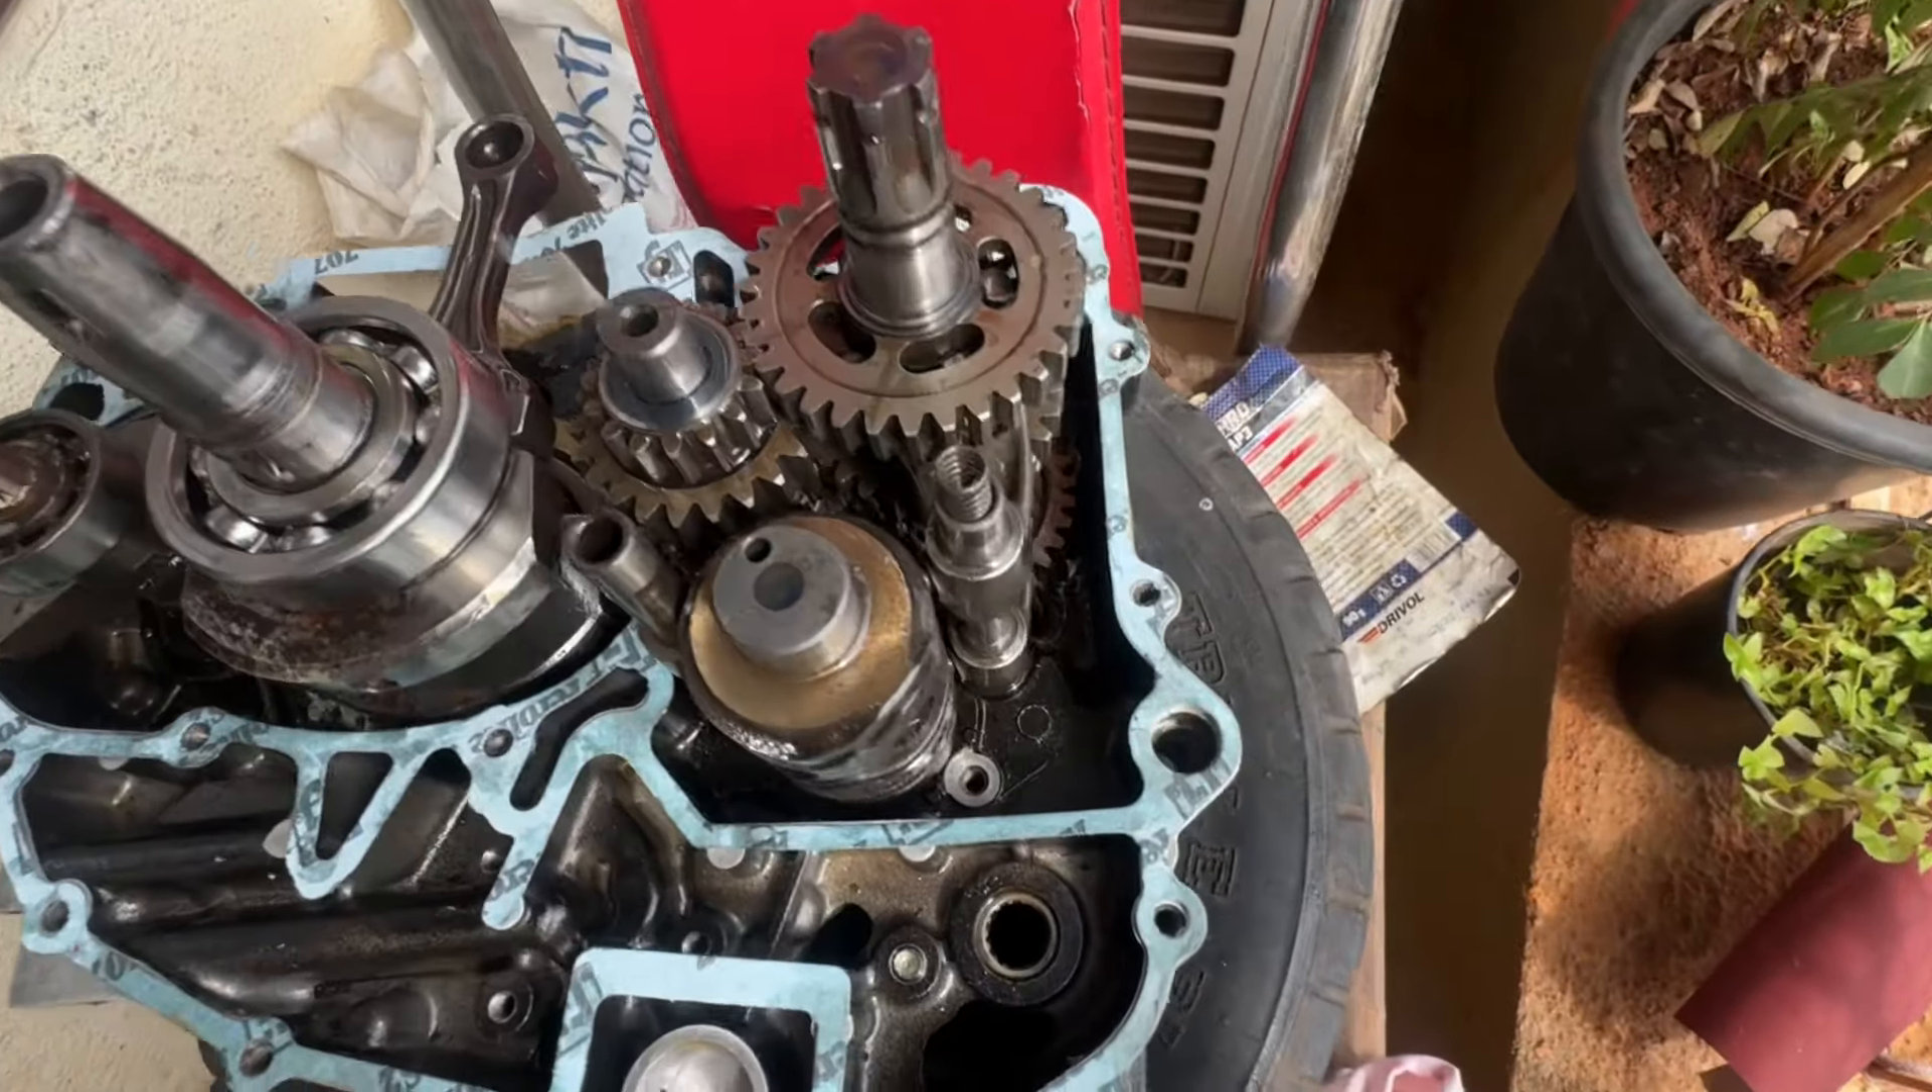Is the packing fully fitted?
Yes.